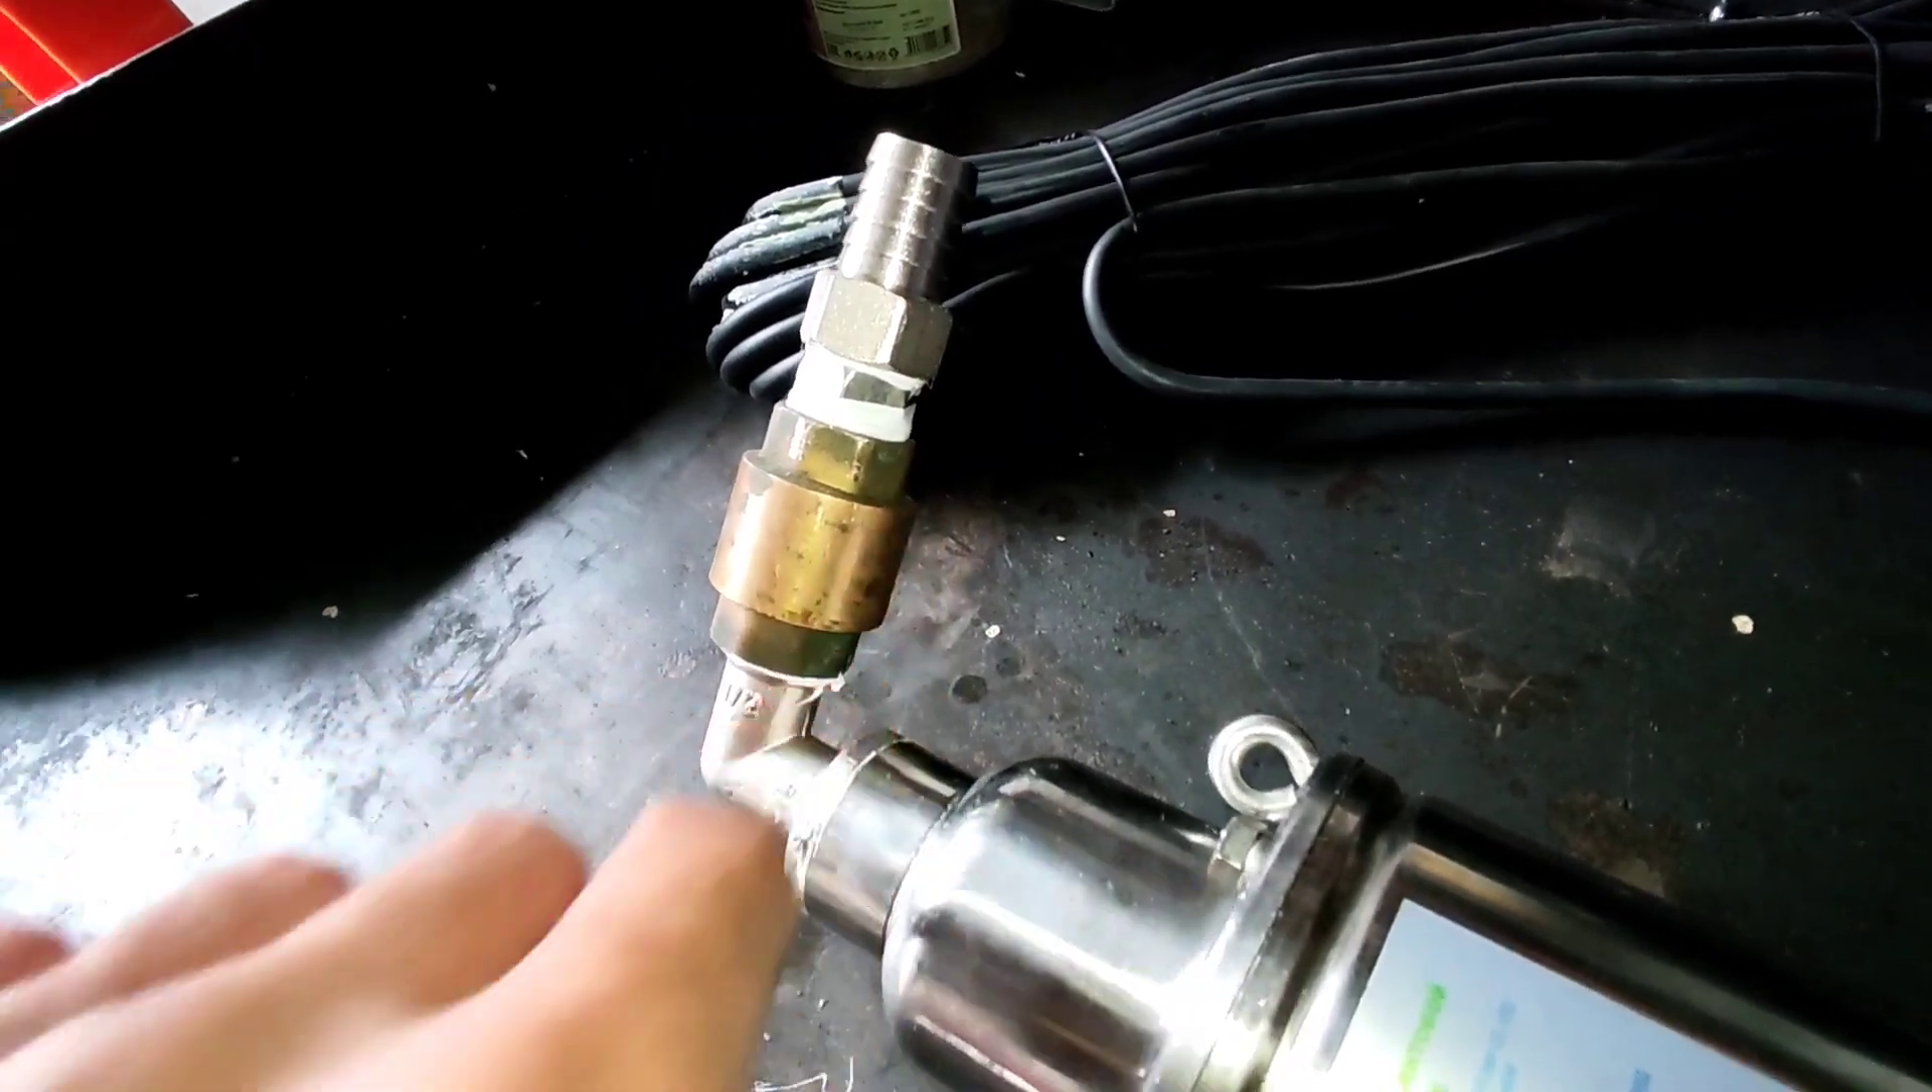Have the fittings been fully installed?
Yes.